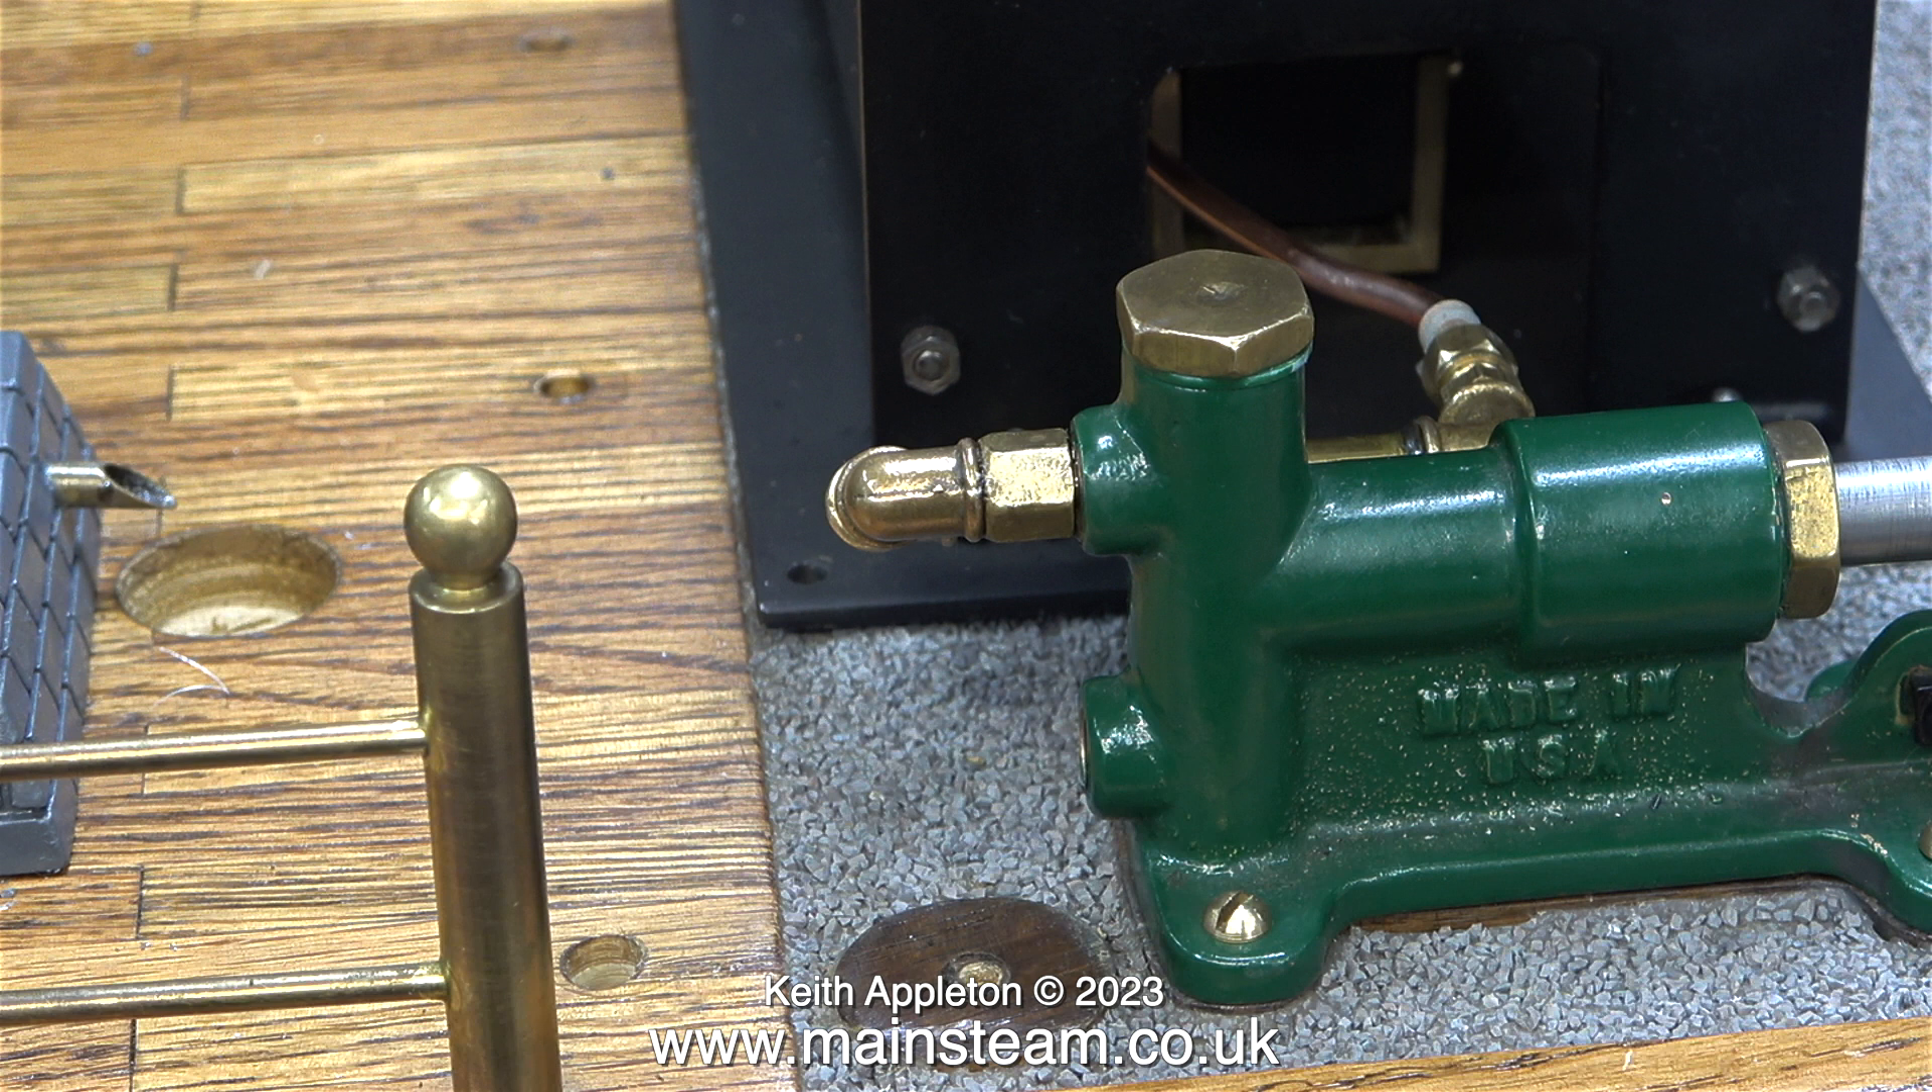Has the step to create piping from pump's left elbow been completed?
No.